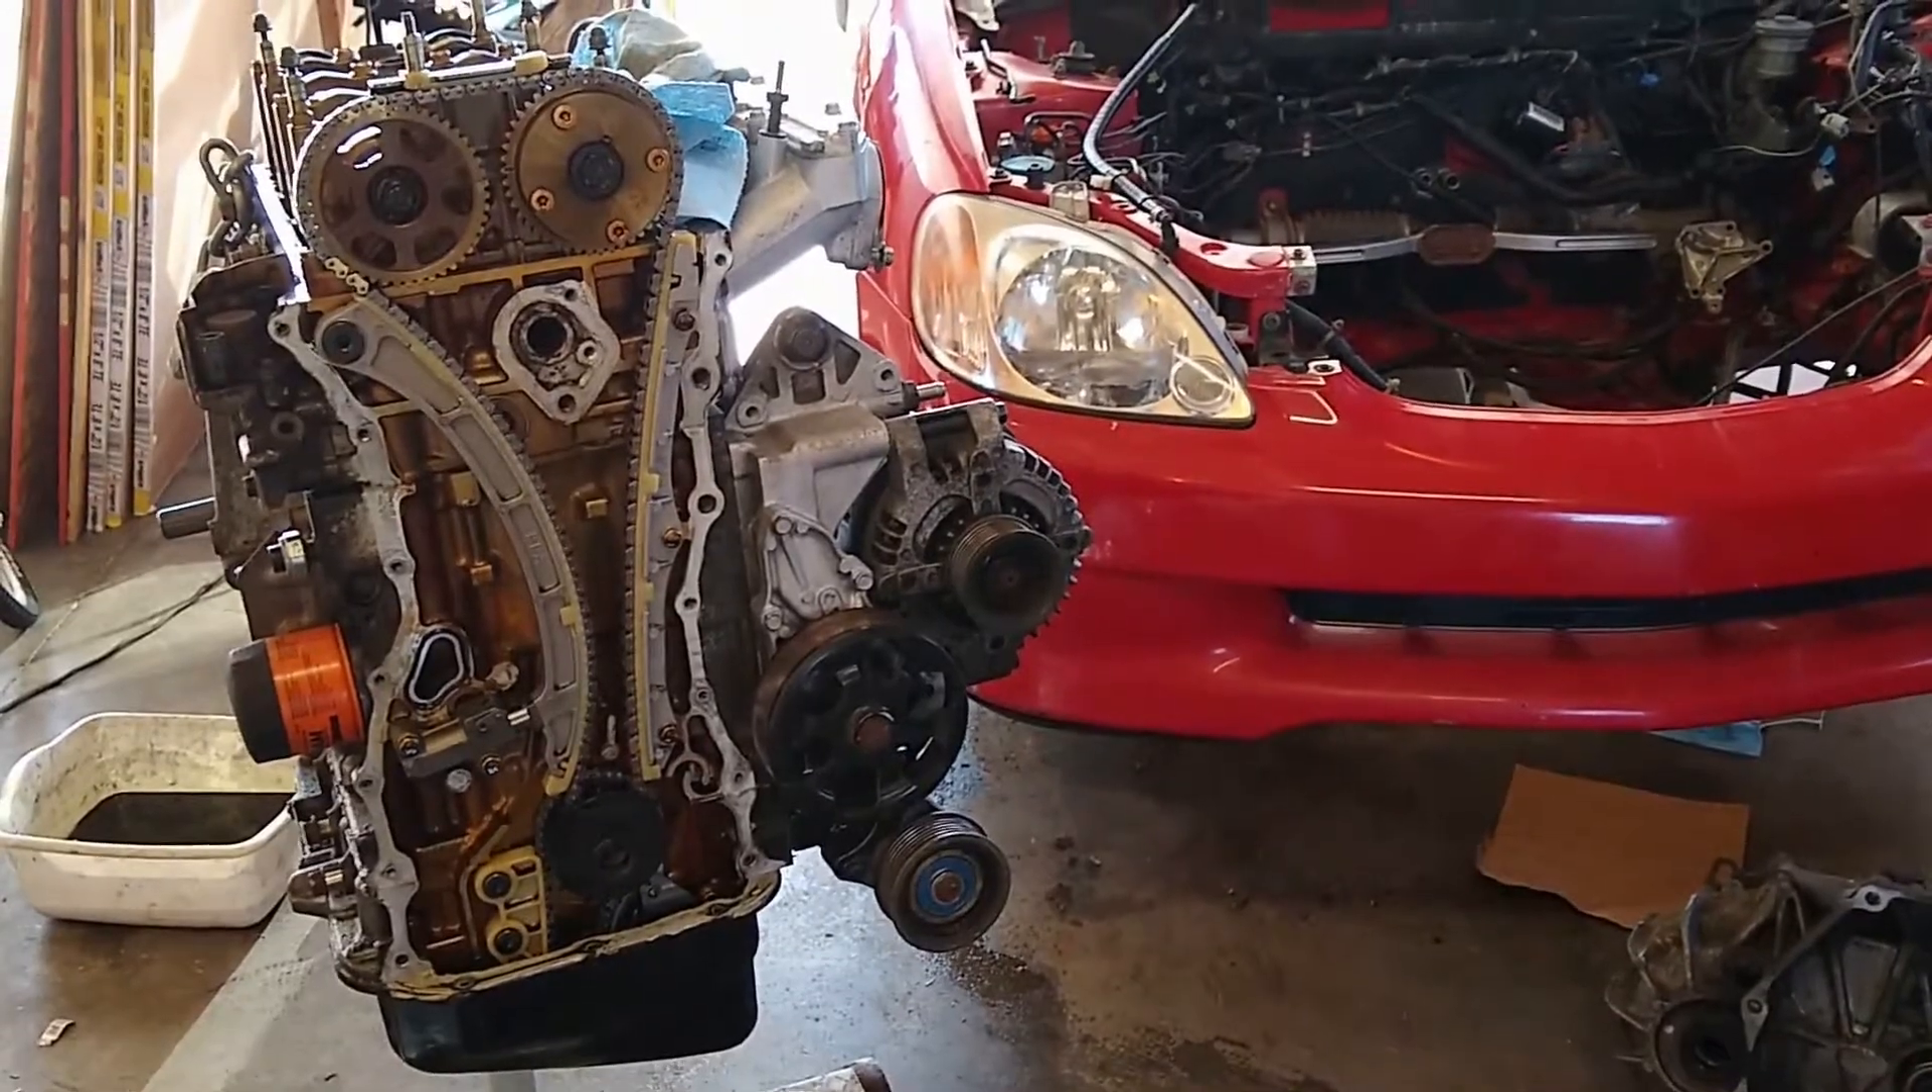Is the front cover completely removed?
Yes.